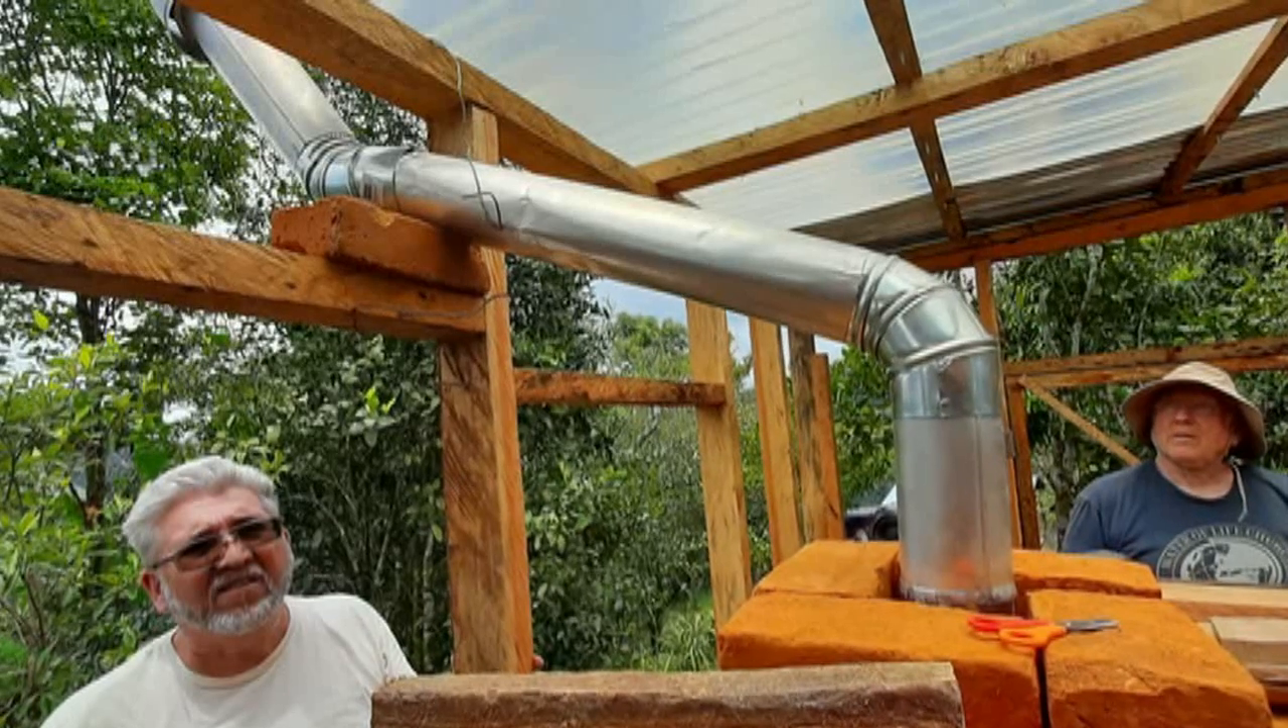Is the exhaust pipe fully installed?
Yes.